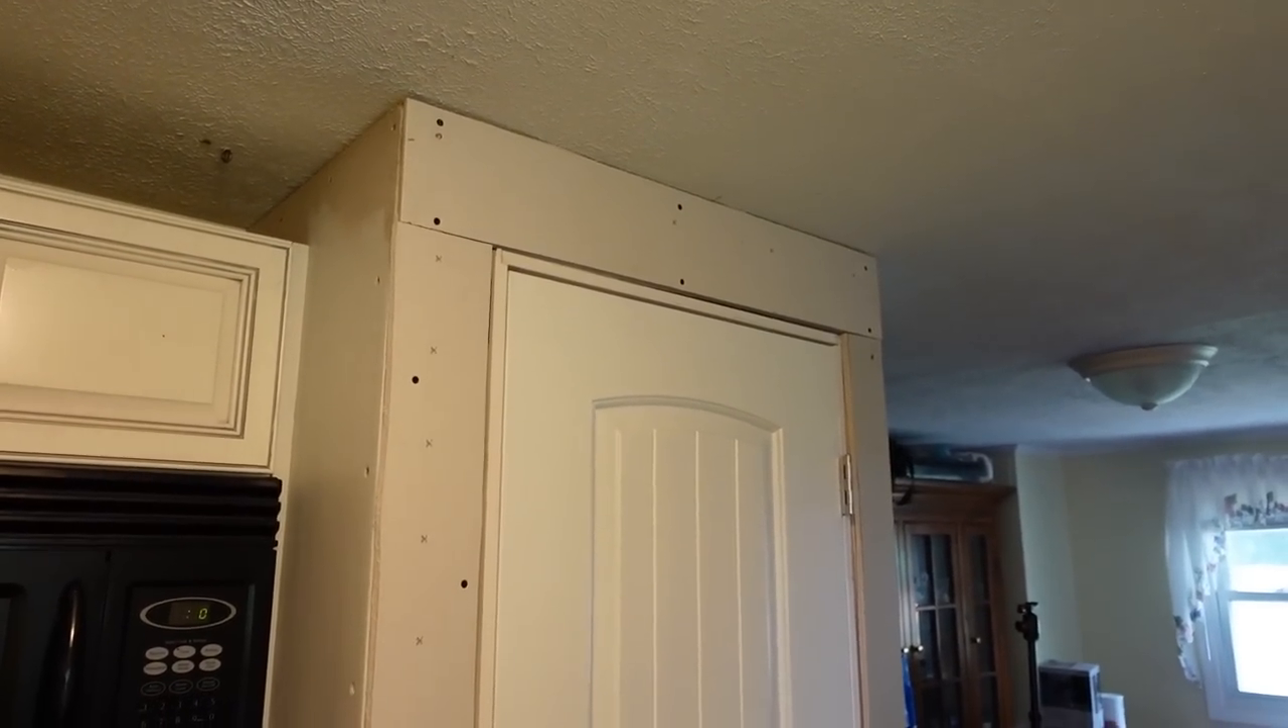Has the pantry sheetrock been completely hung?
Yes.